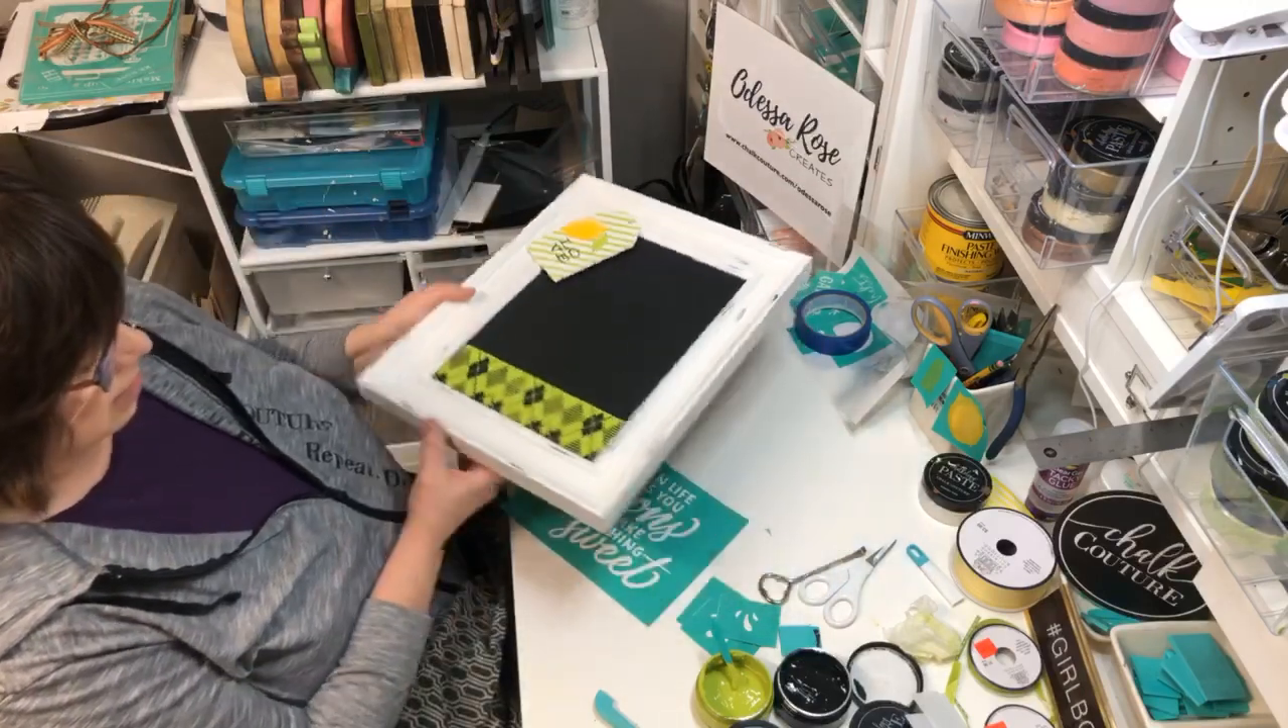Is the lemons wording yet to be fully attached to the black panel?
Yes.